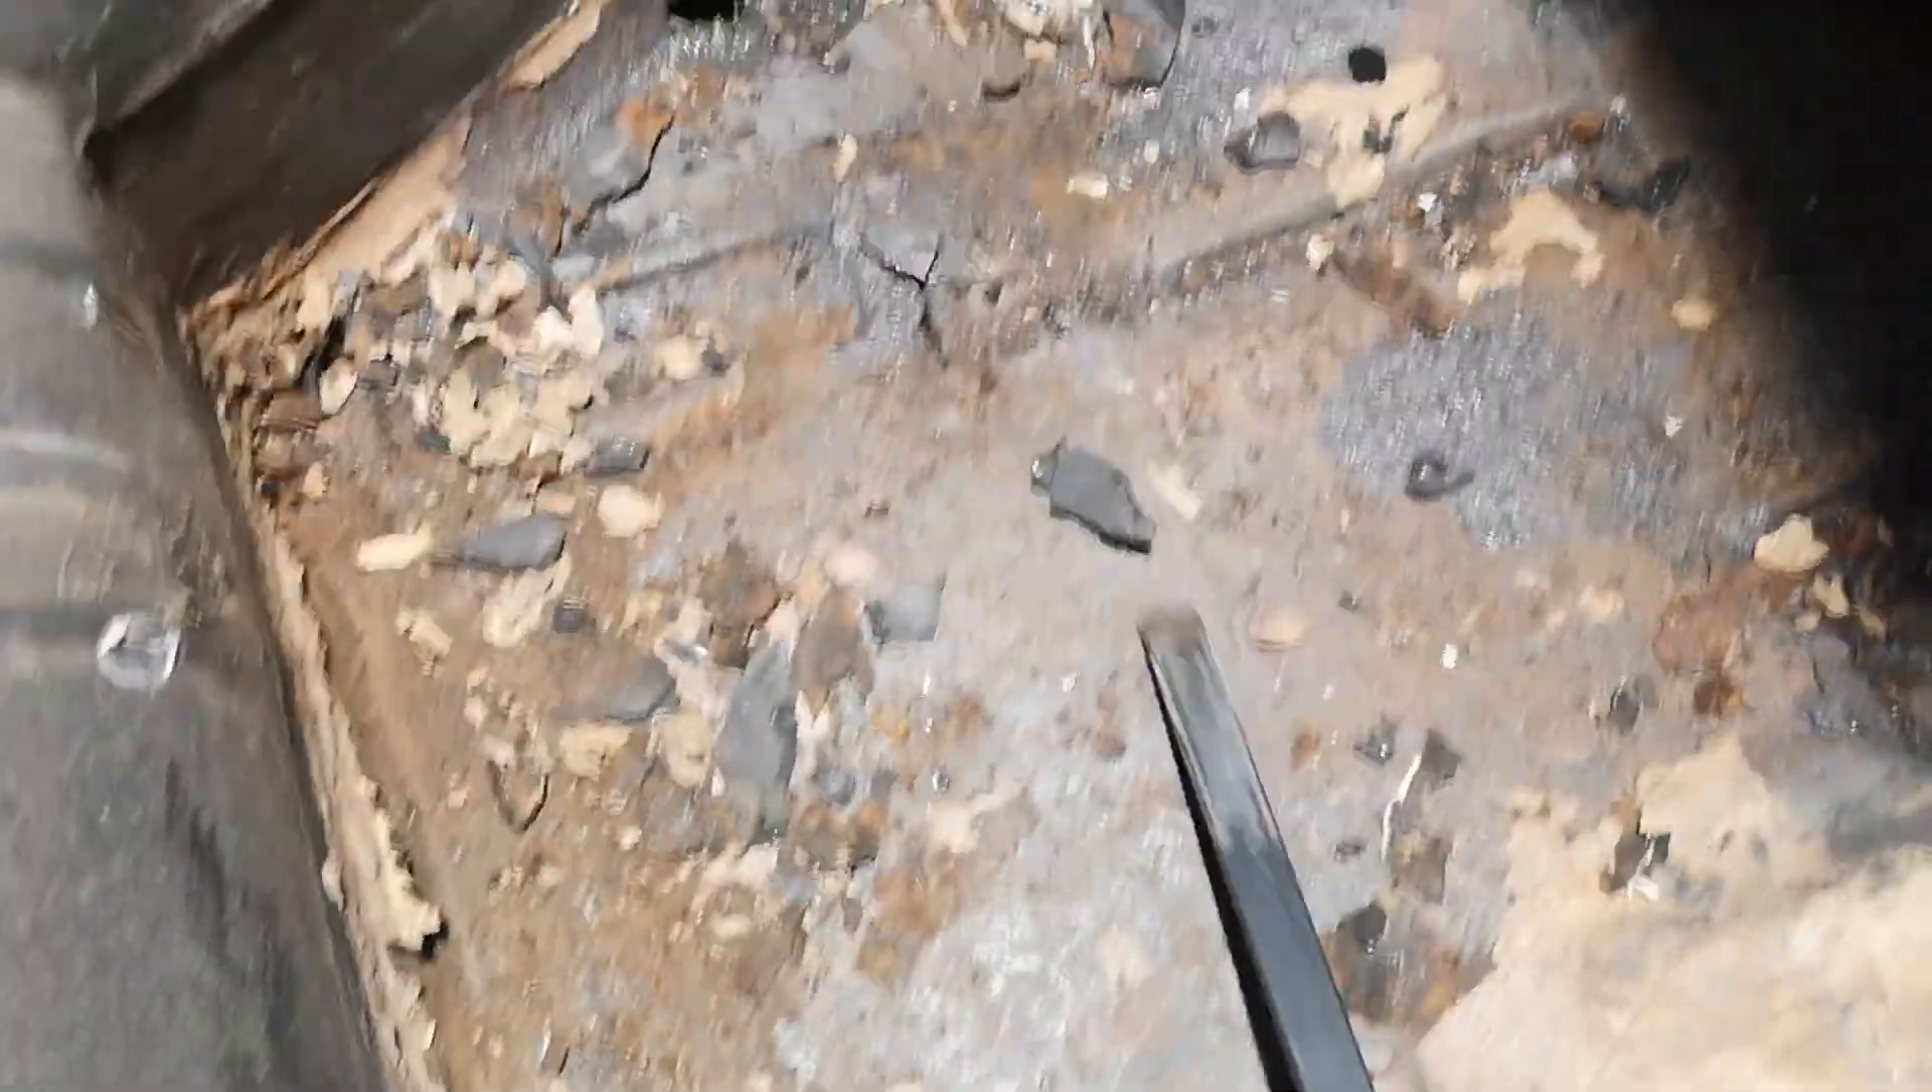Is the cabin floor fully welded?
No.